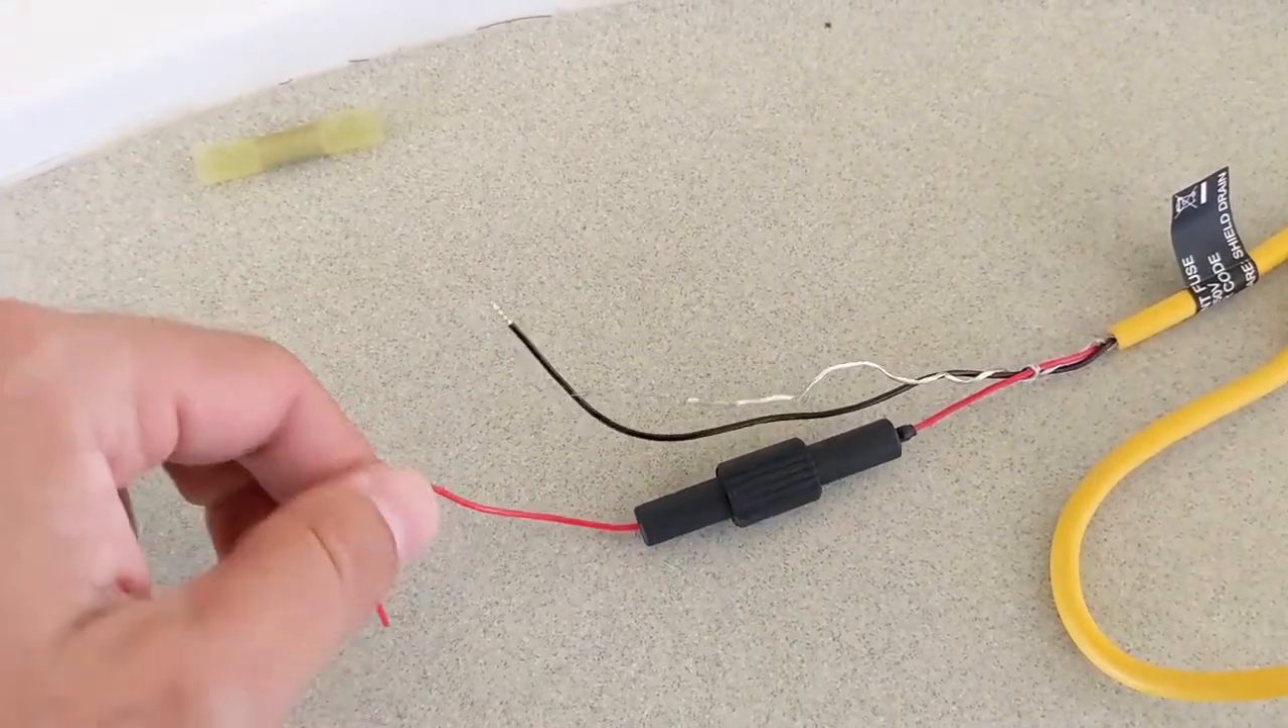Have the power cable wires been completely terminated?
No.